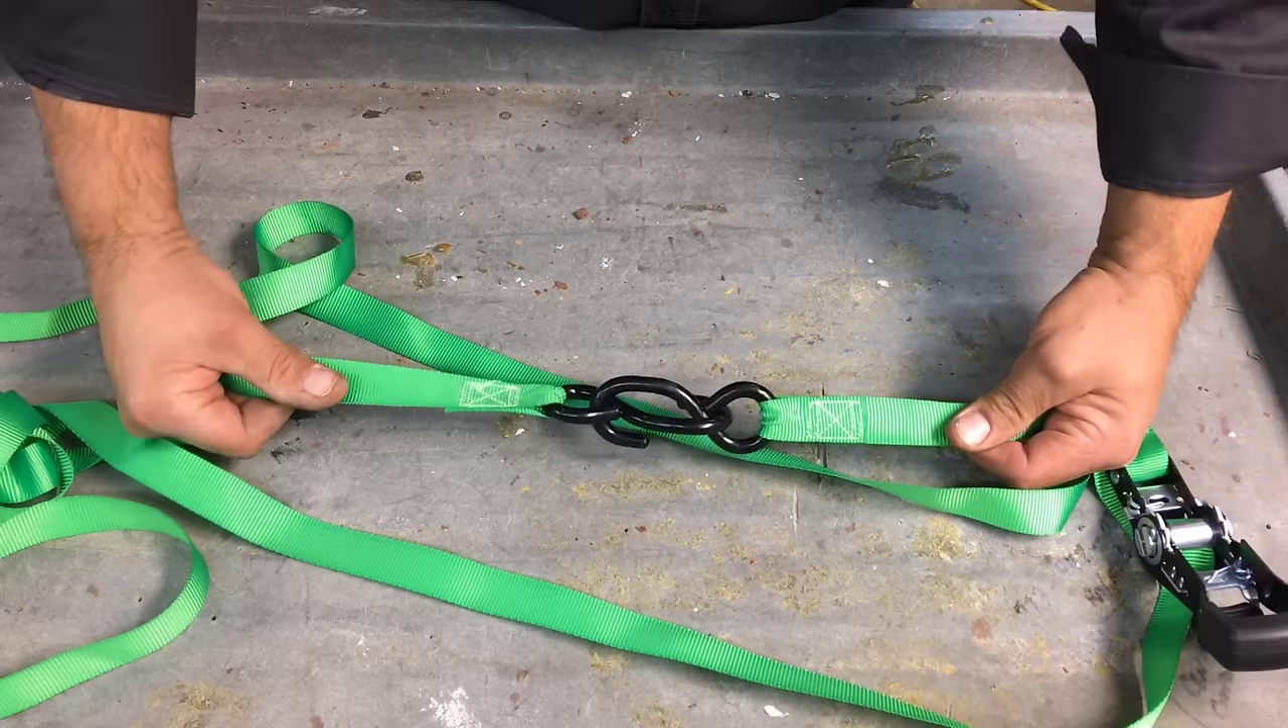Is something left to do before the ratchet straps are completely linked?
No.